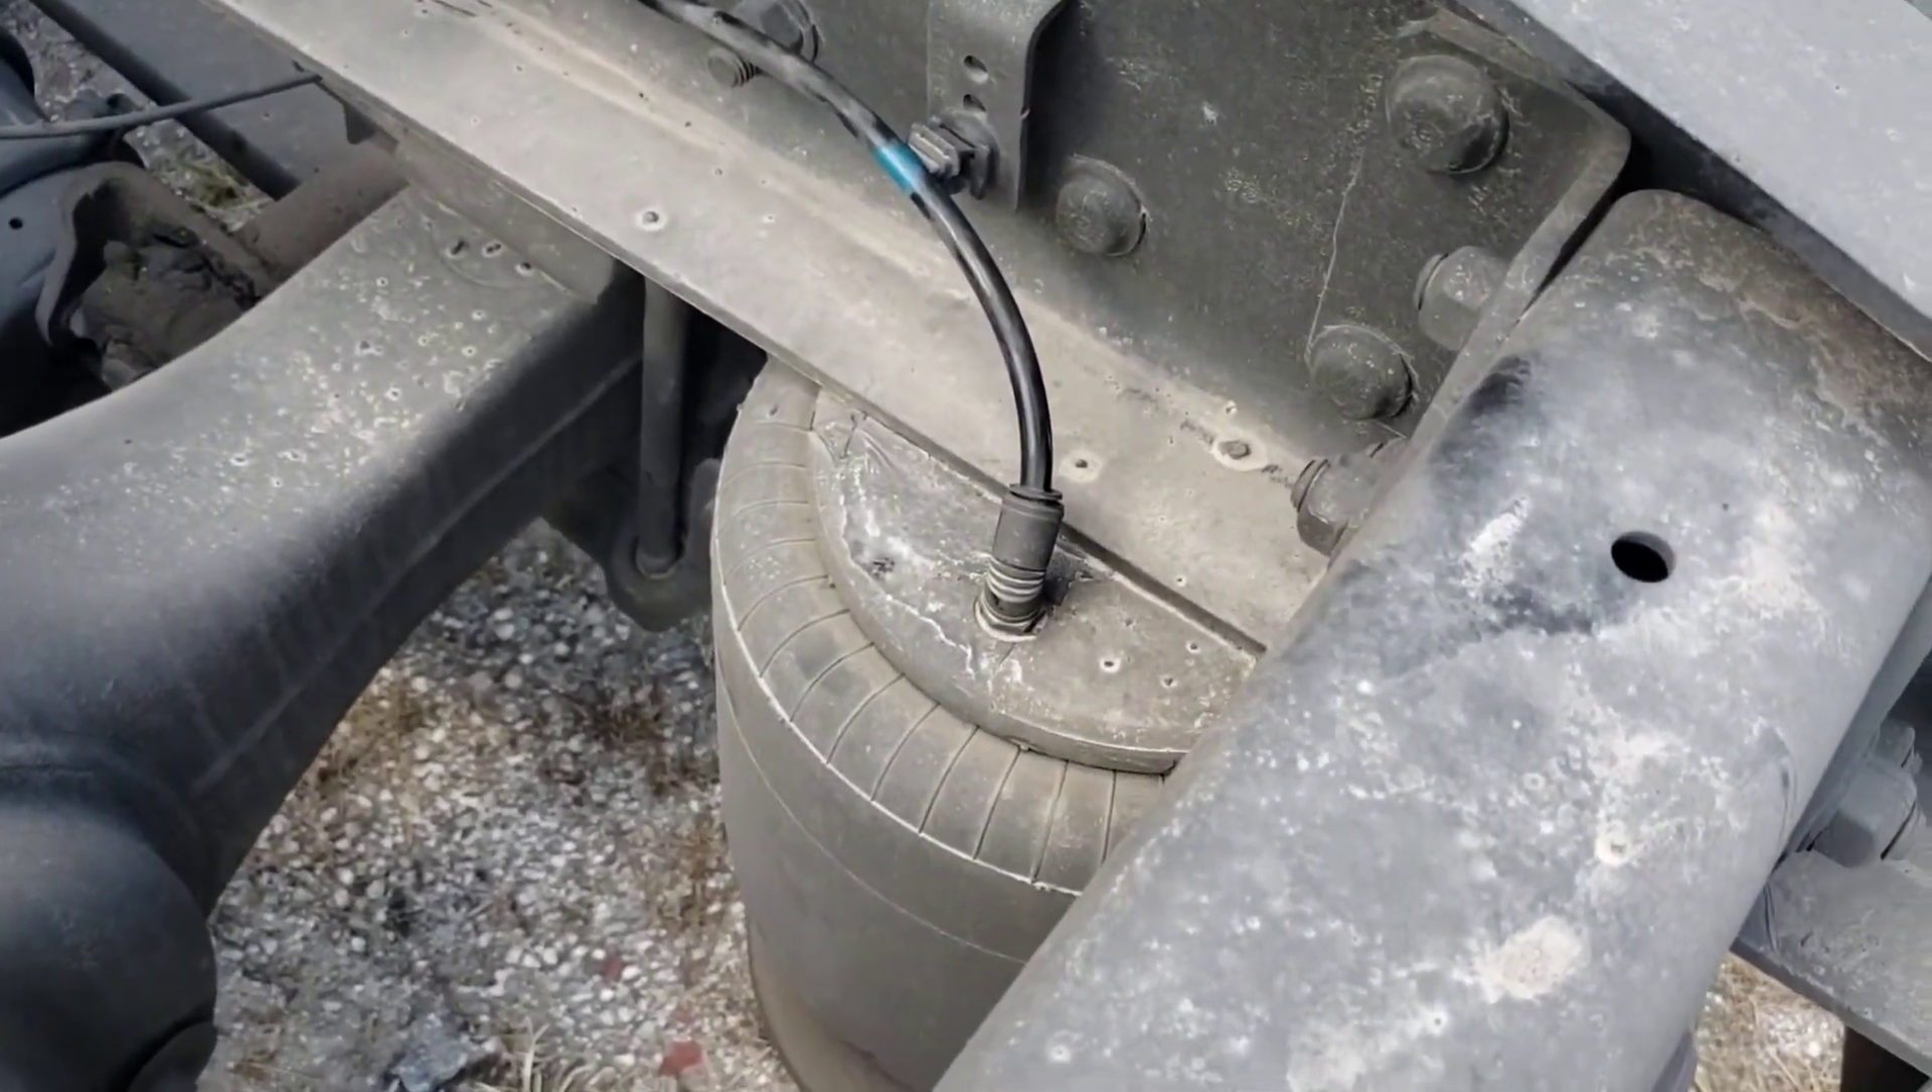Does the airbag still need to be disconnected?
Yes.